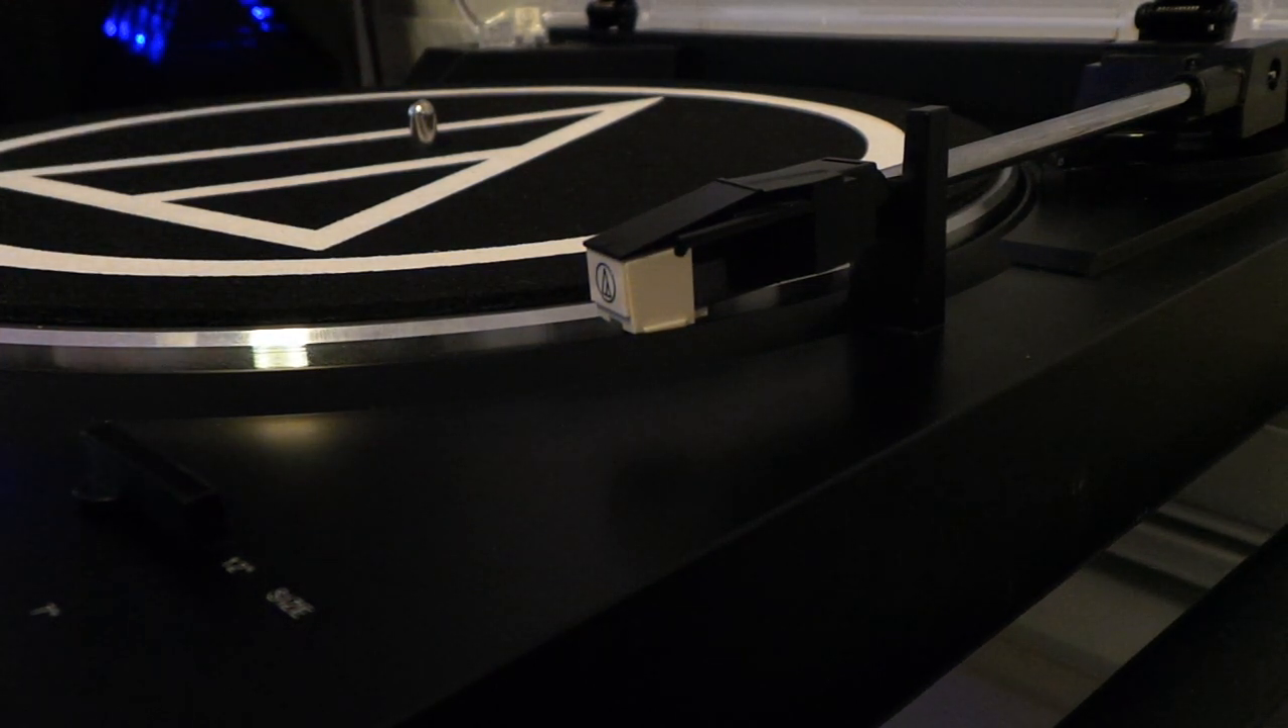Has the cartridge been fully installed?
Yes.